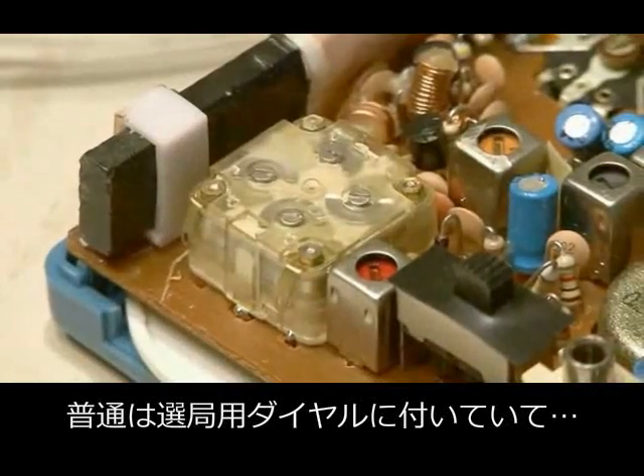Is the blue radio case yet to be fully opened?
No.